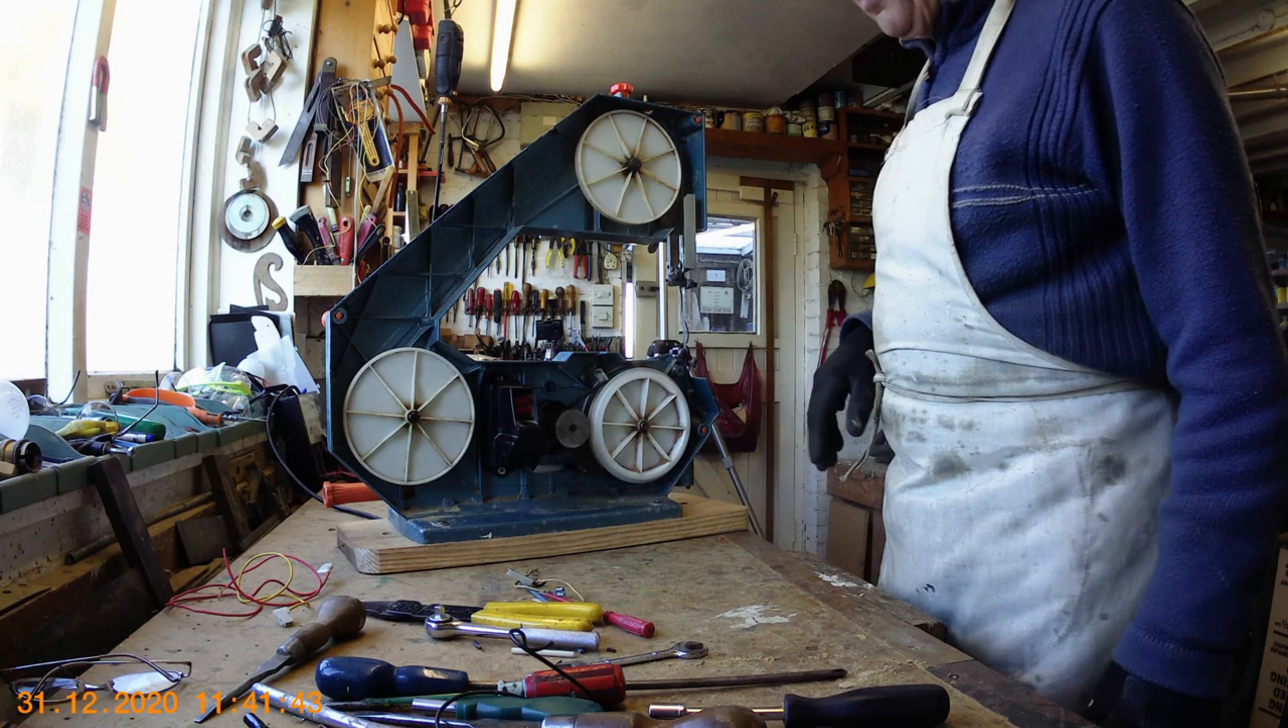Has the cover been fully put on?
No.